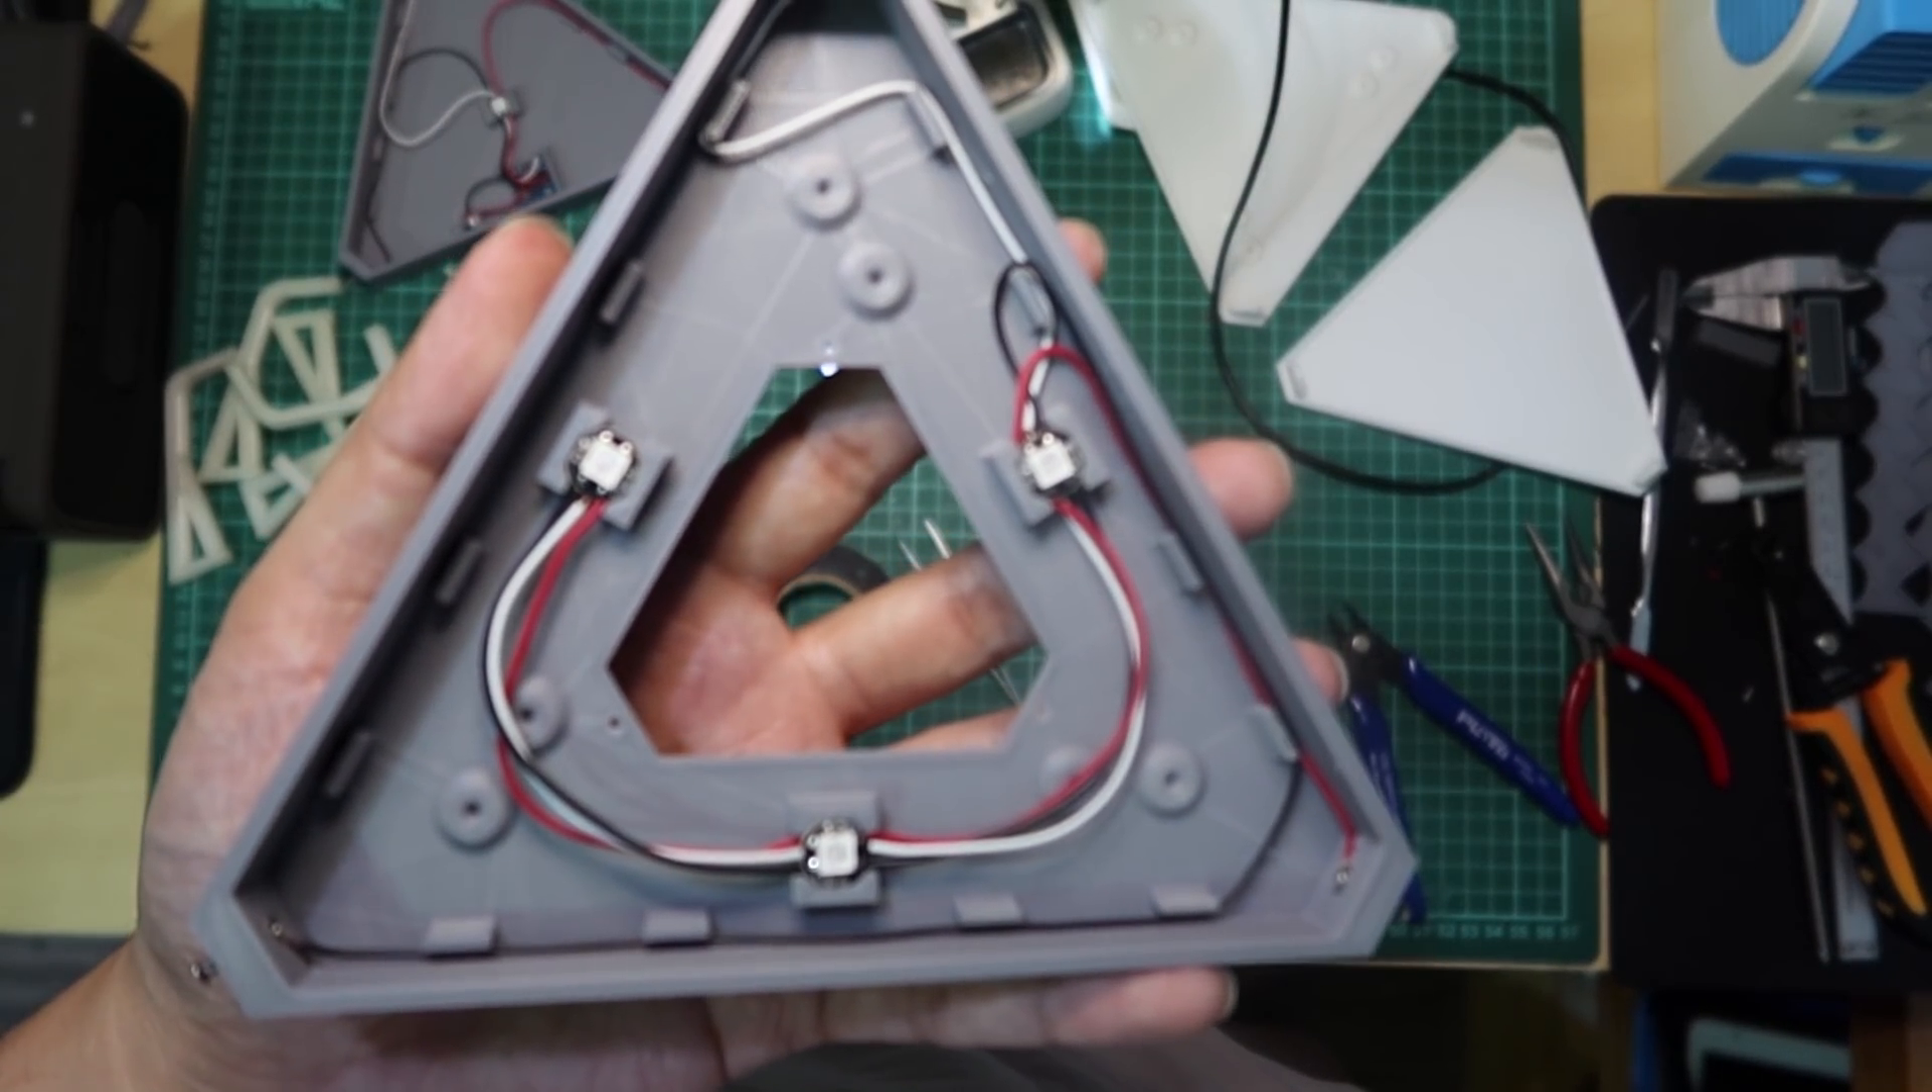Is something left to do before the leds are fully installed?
No.